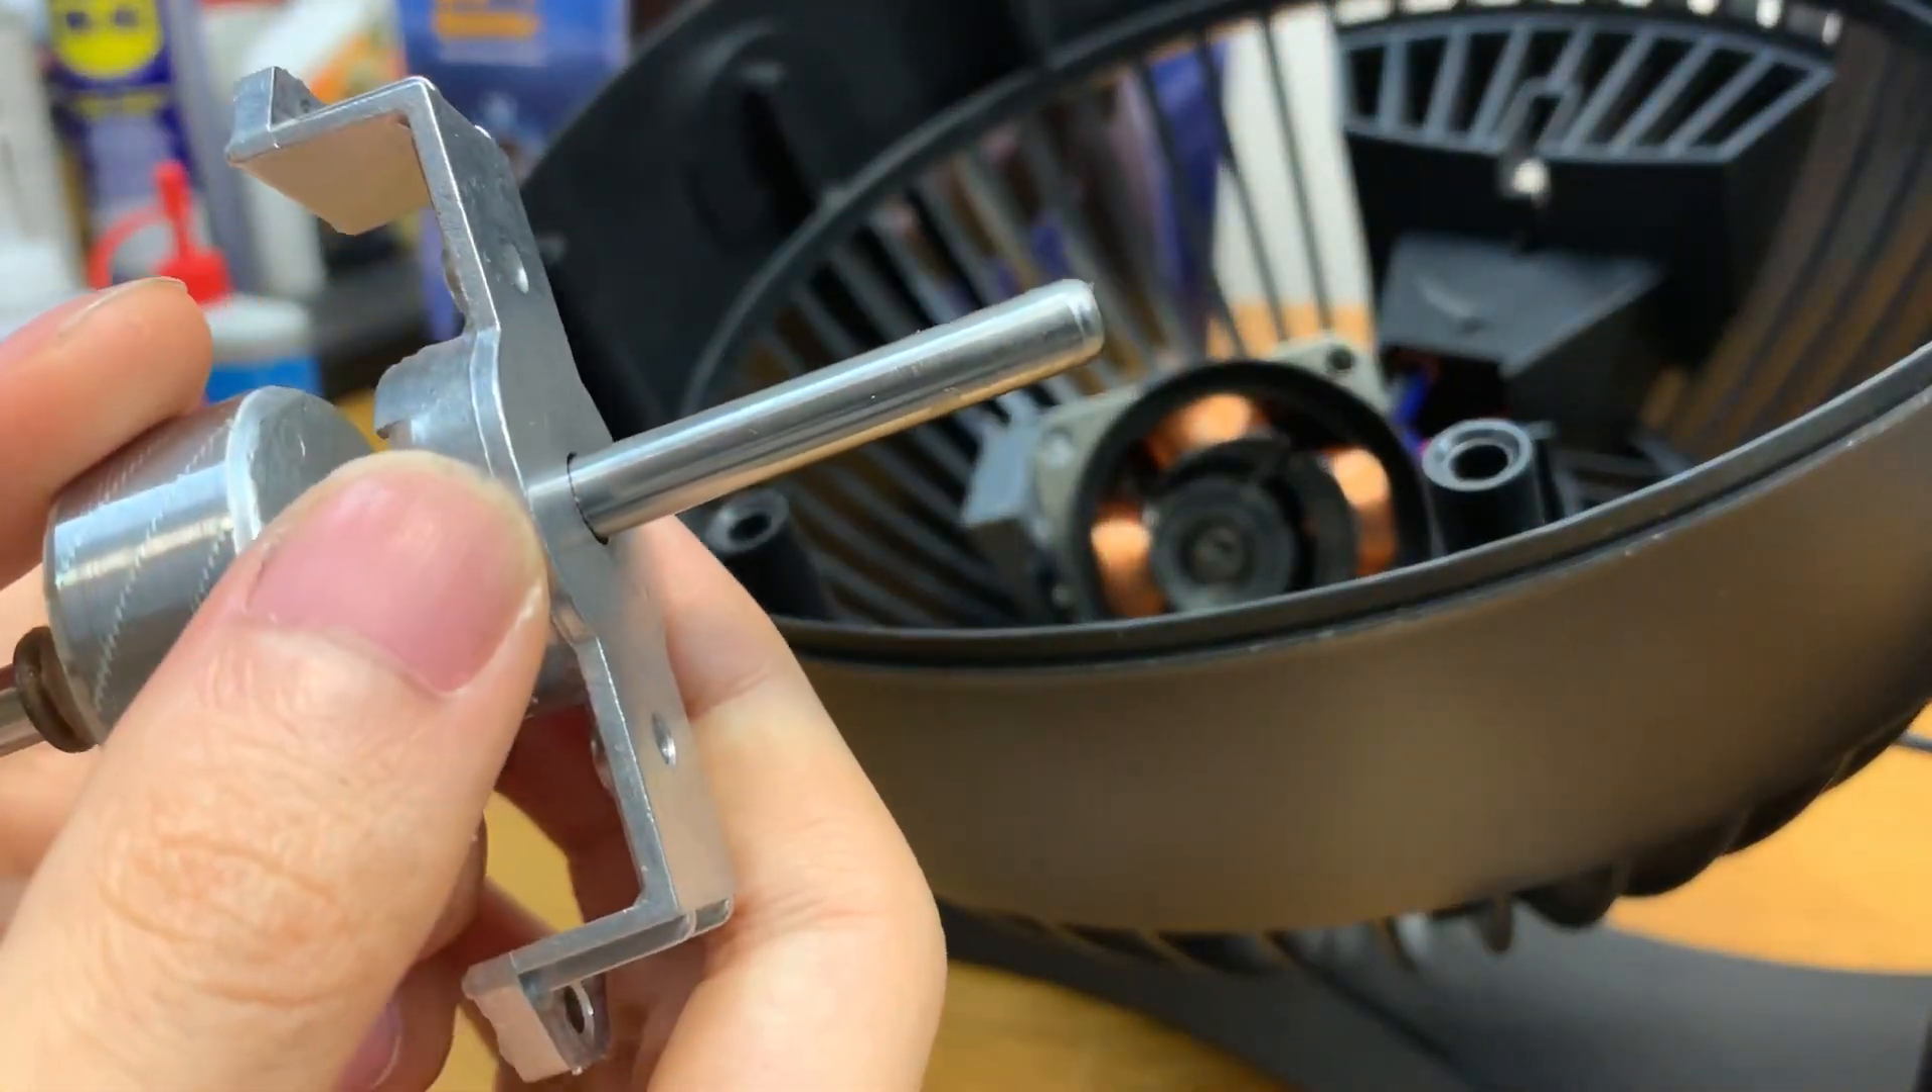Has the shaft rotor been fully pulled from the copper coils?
Yes.